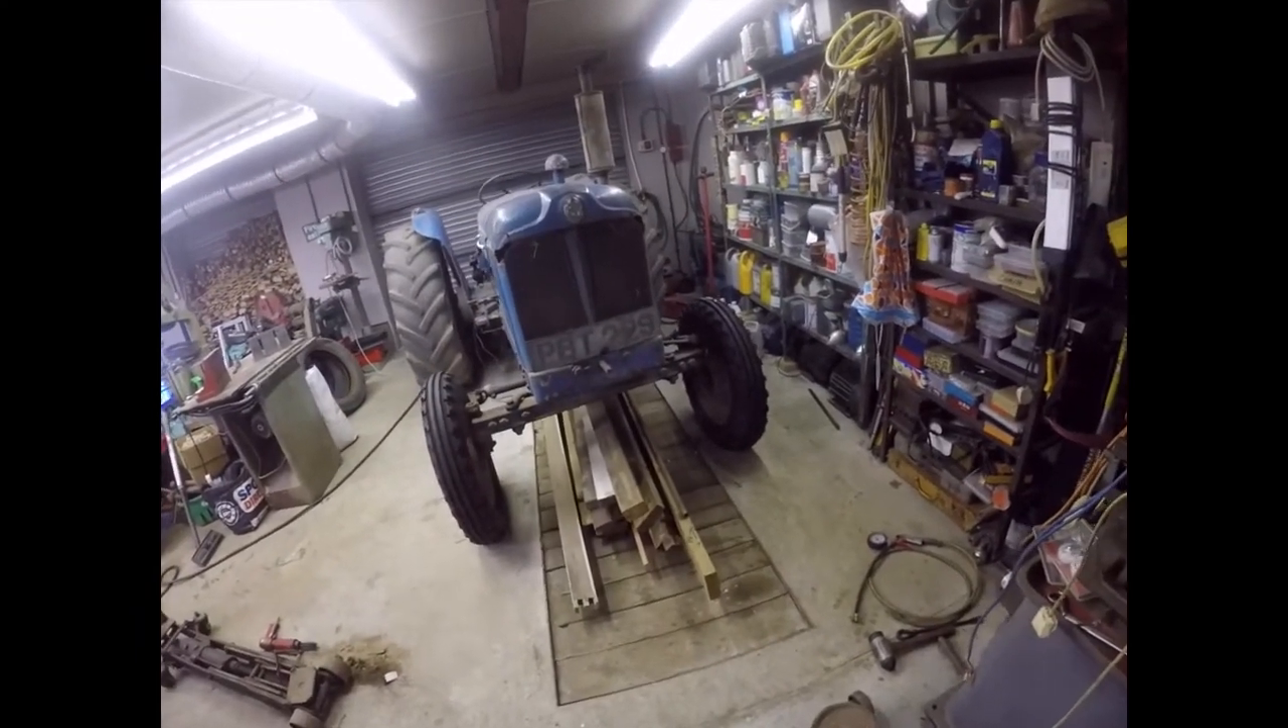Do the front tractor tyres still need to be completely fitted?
No.